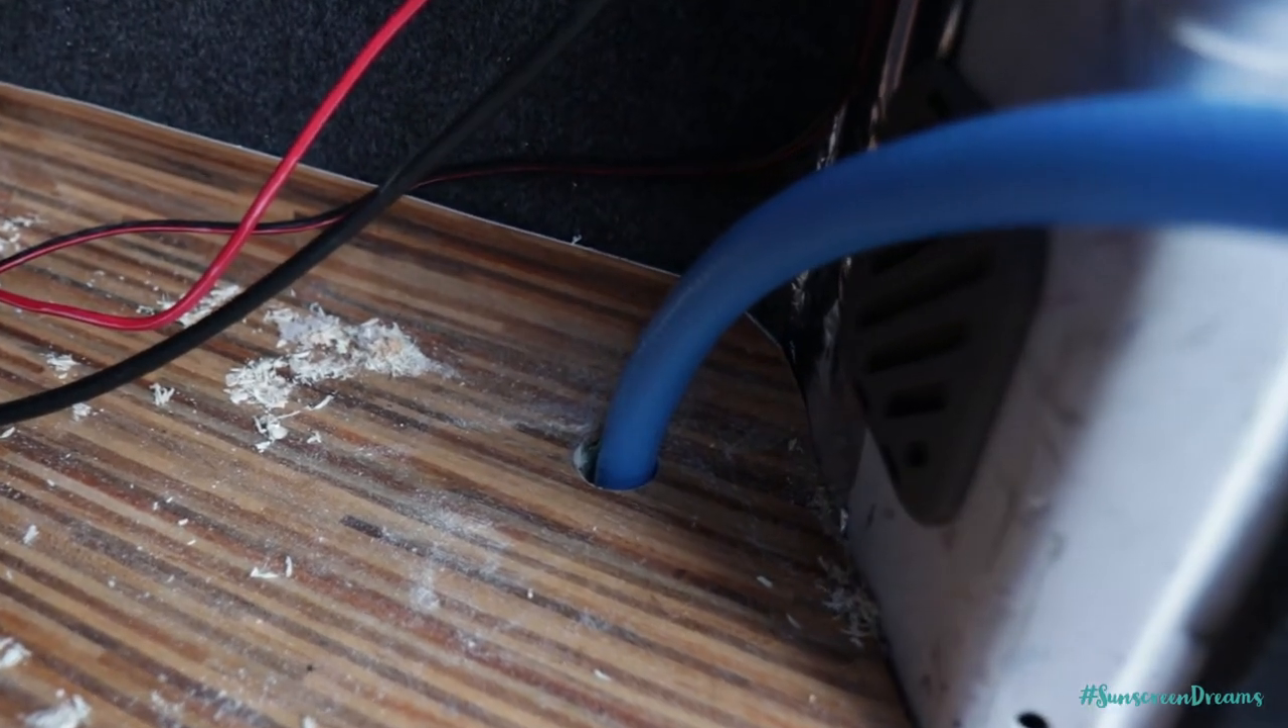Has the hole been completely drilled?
Yes.